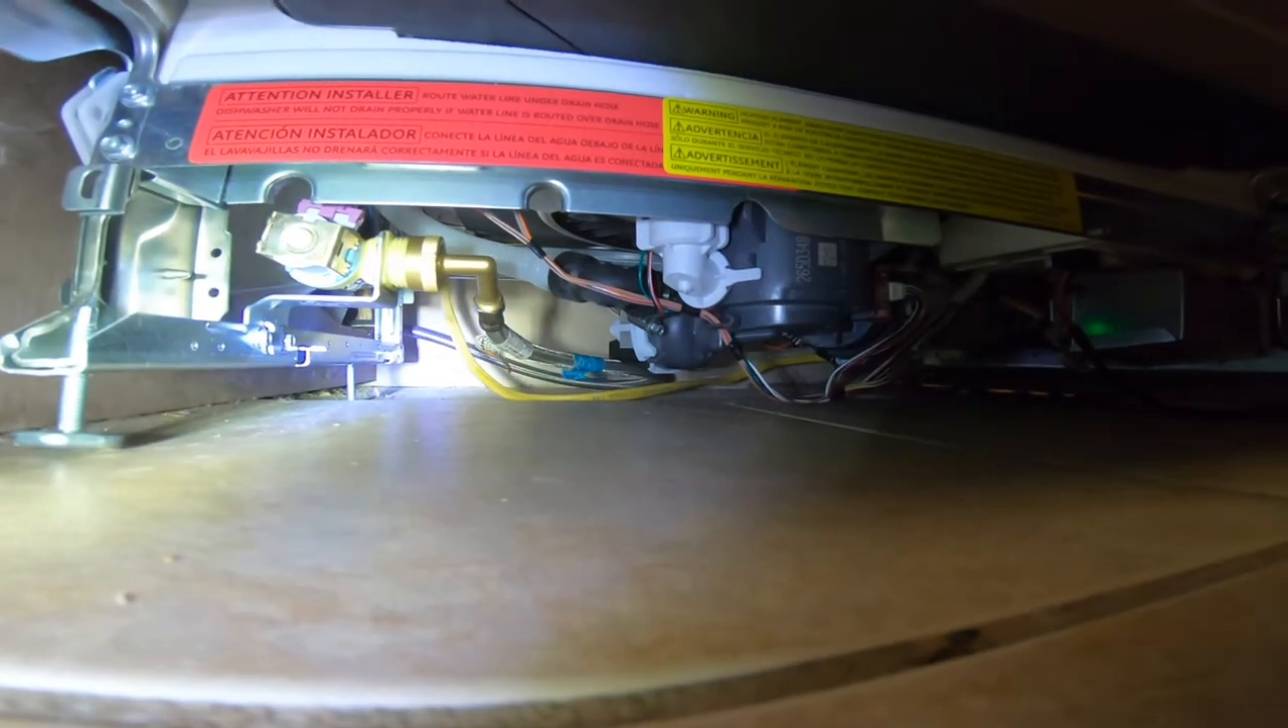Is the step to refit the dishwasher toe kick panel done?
No.